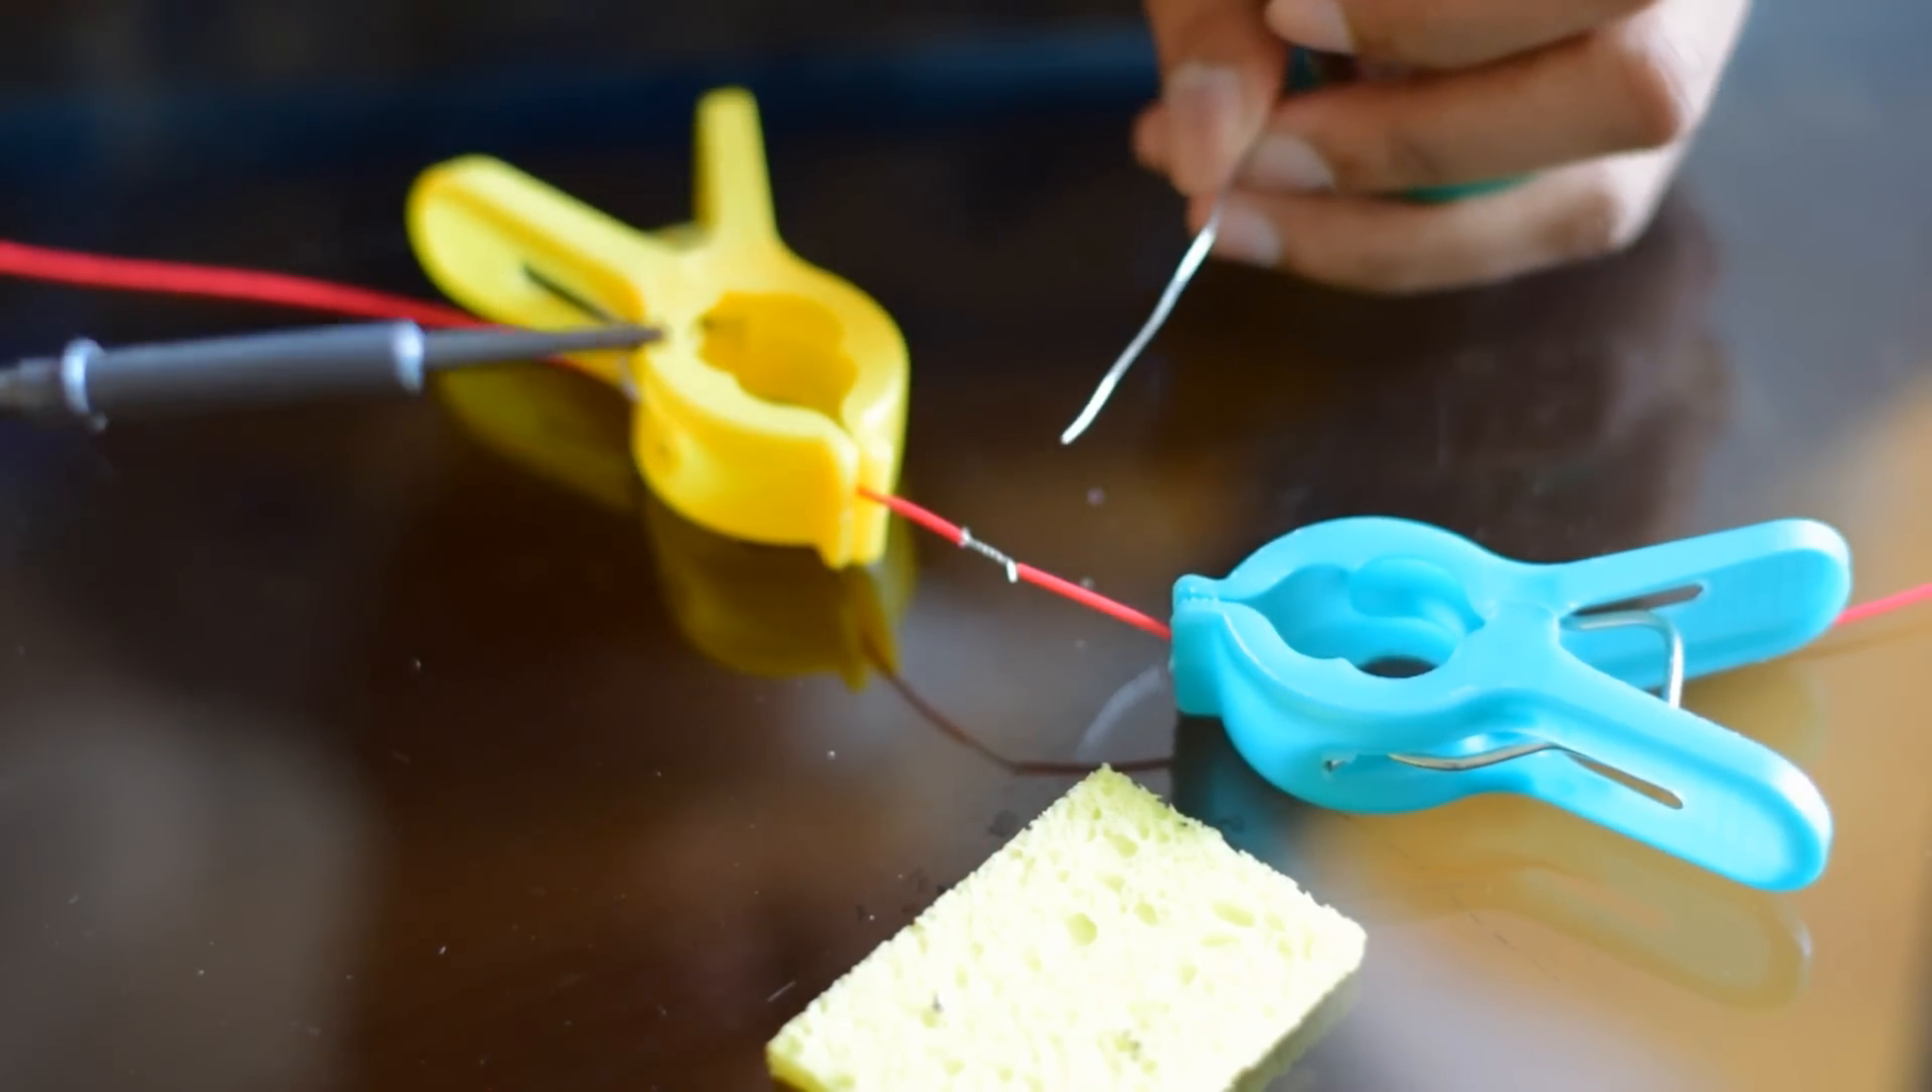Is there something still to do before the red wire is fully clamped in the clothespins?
No.